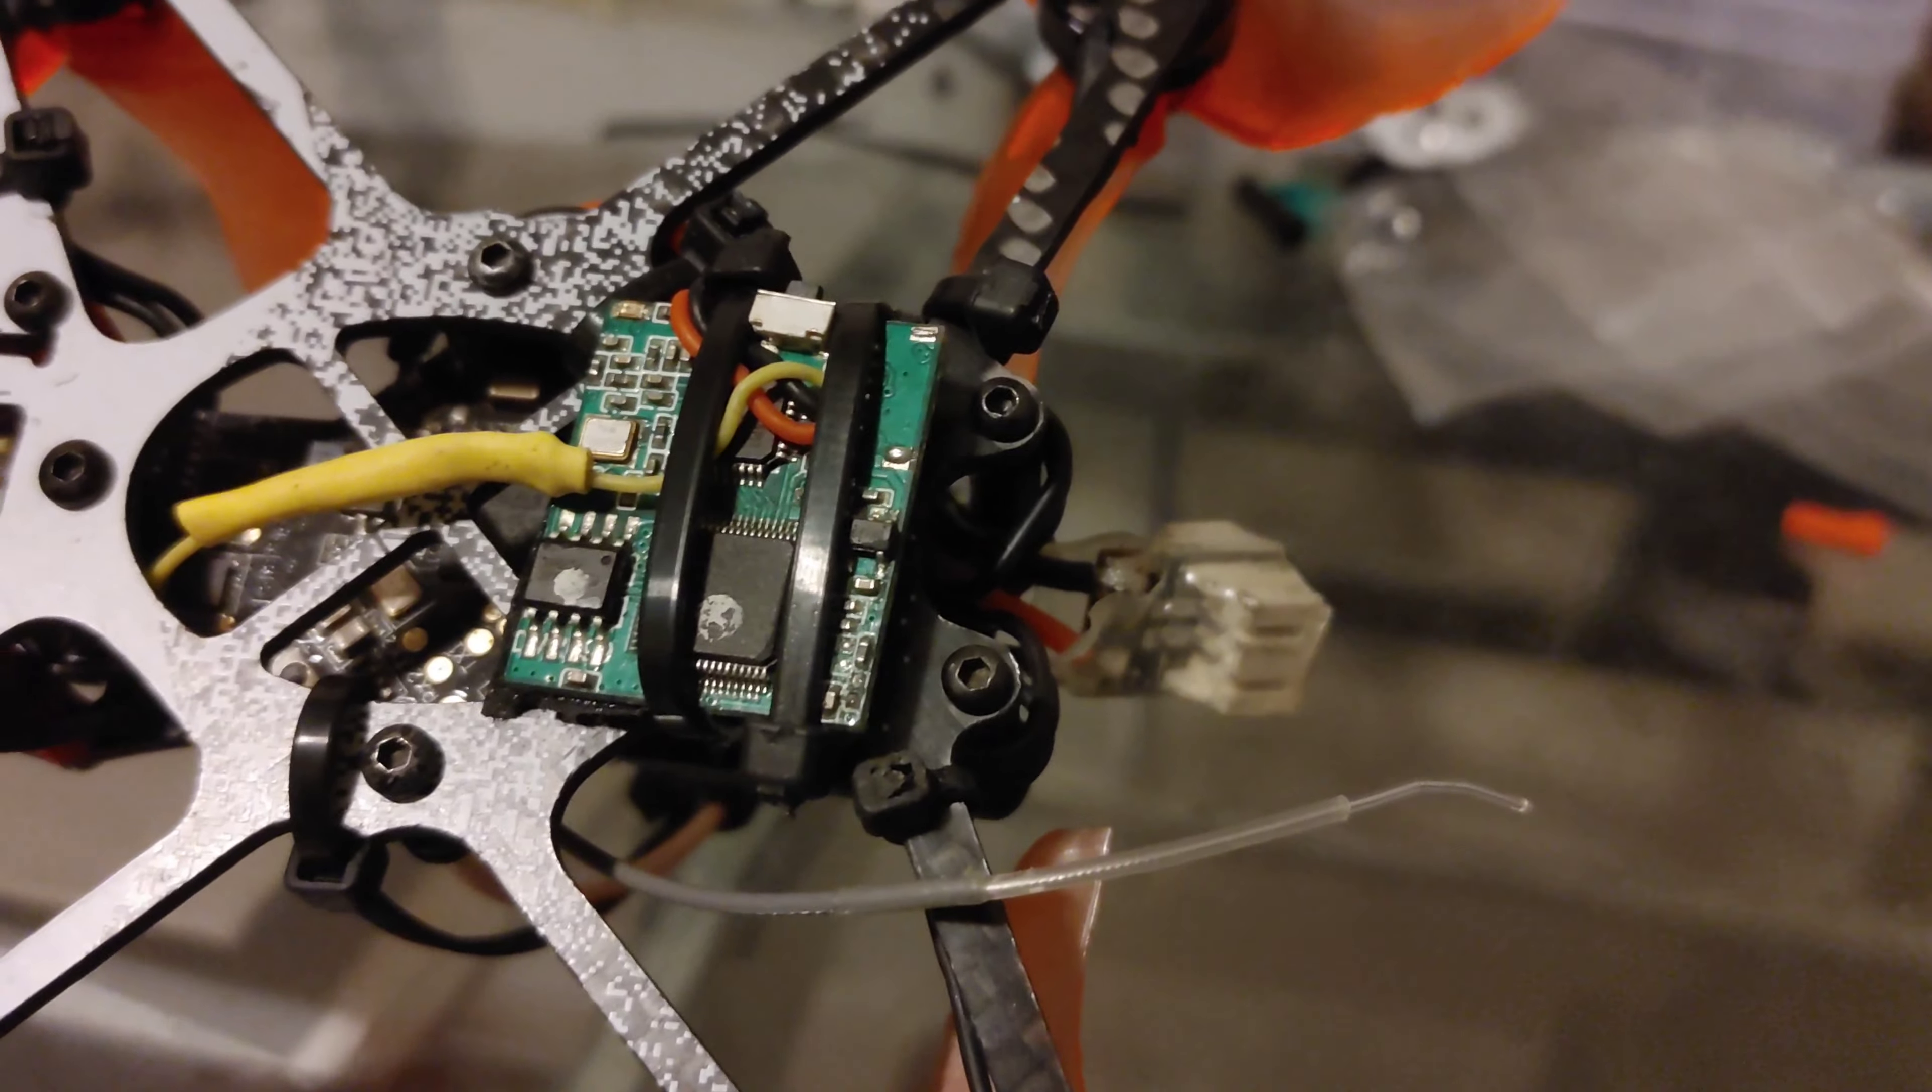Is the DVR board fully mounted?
Yes.